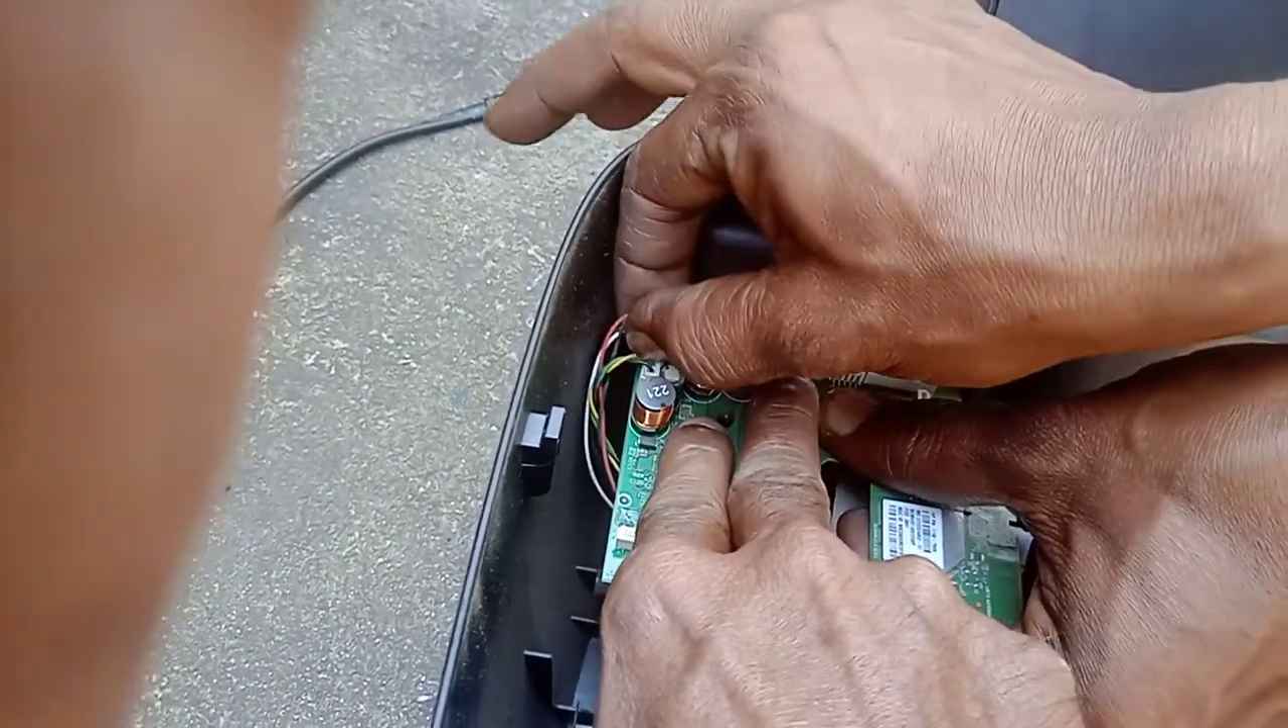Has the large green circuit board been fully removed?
No.